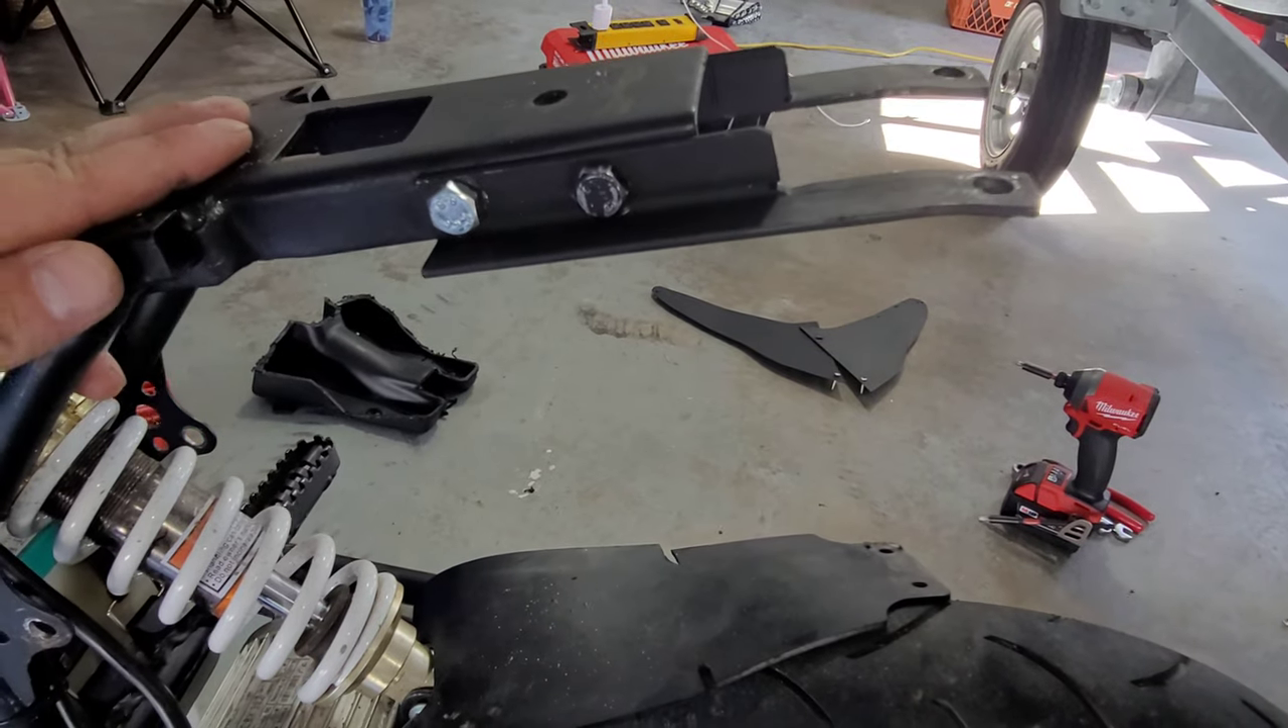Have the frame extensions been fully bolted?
Yes.